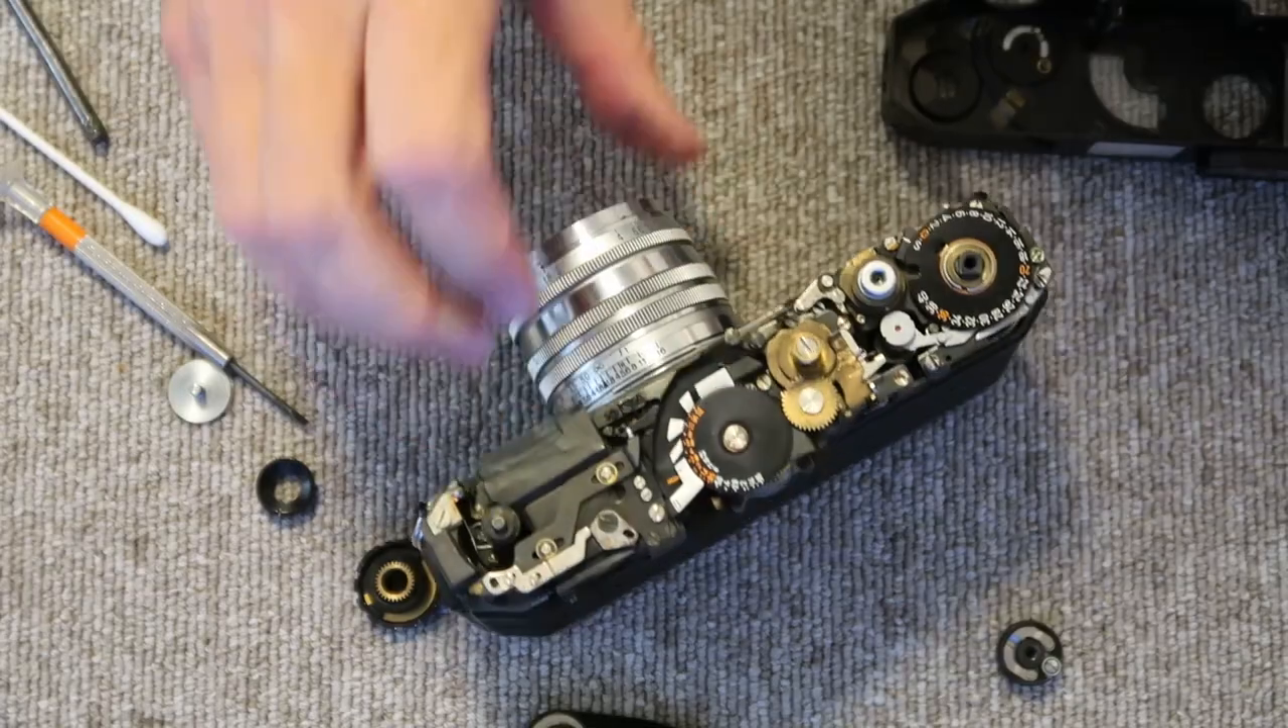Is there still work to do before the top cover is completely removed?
No.